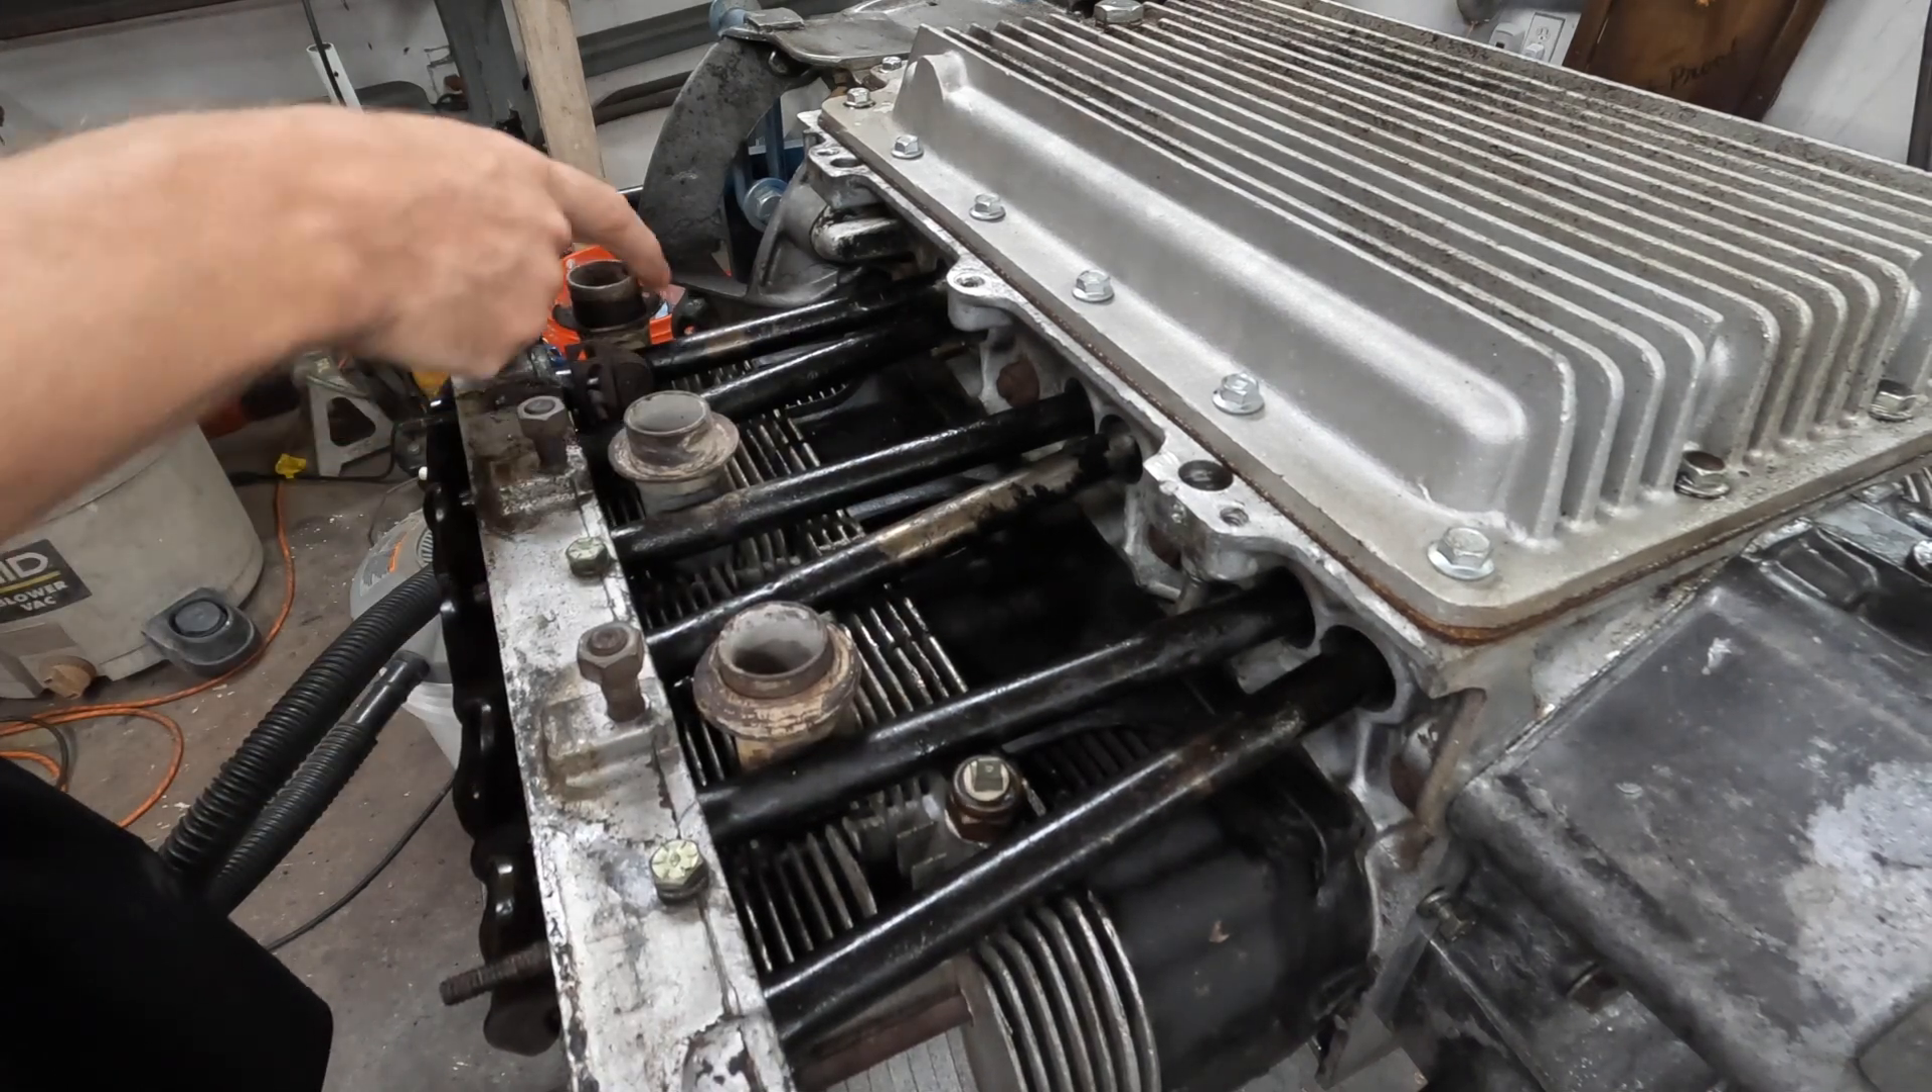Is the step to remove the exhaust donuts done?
No.